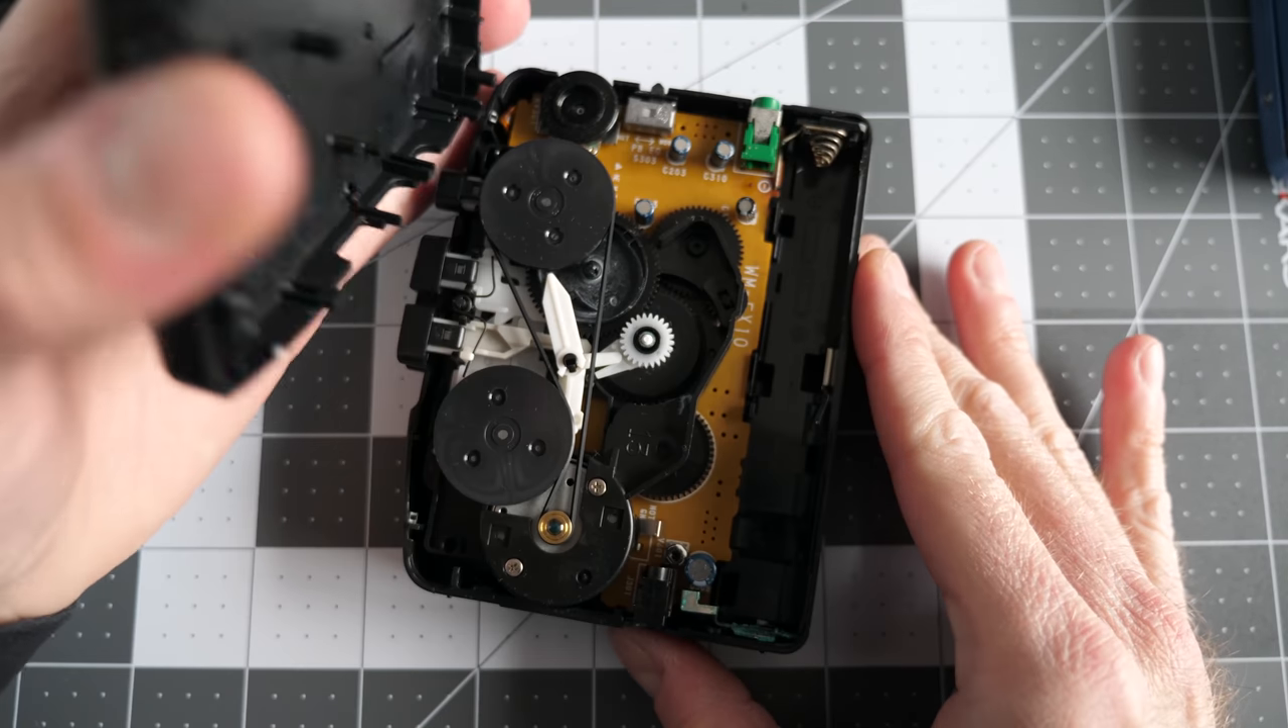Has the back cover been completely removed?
Yes.